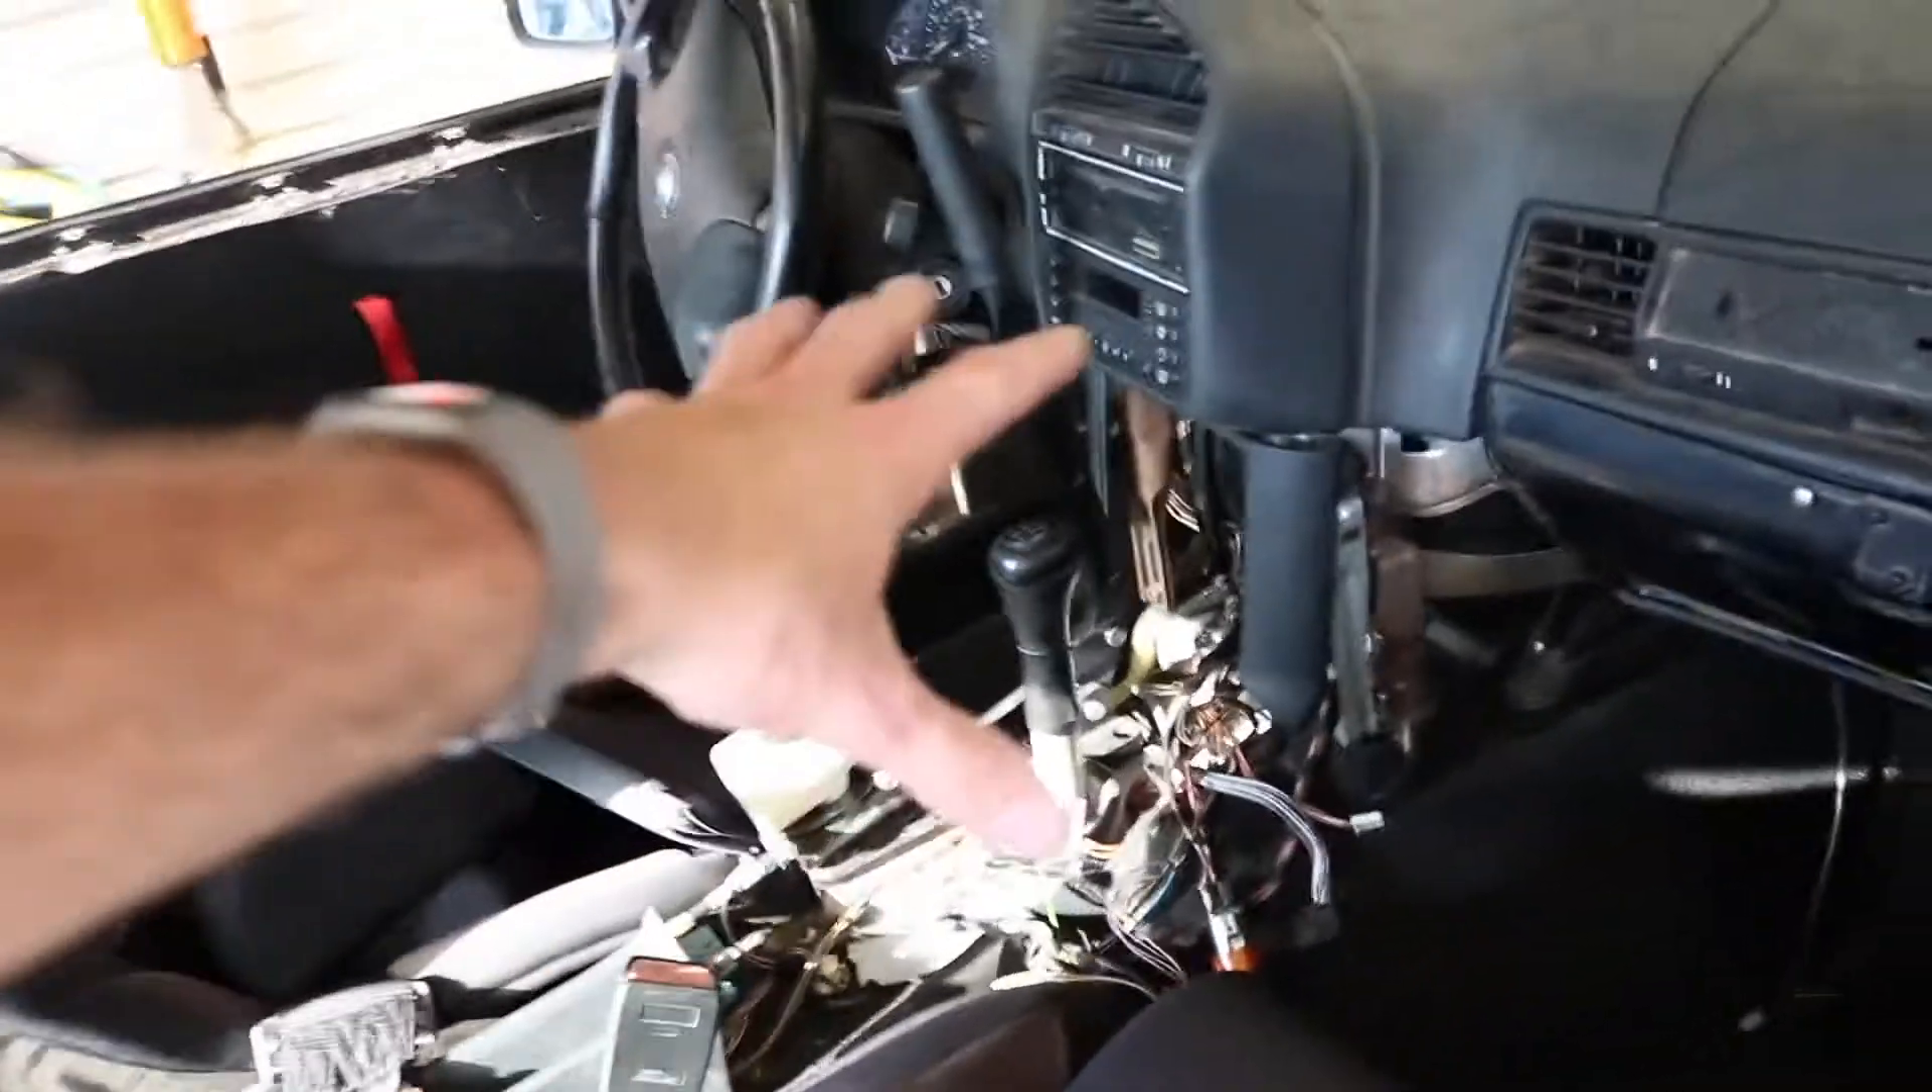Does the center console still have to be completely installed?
Yes.